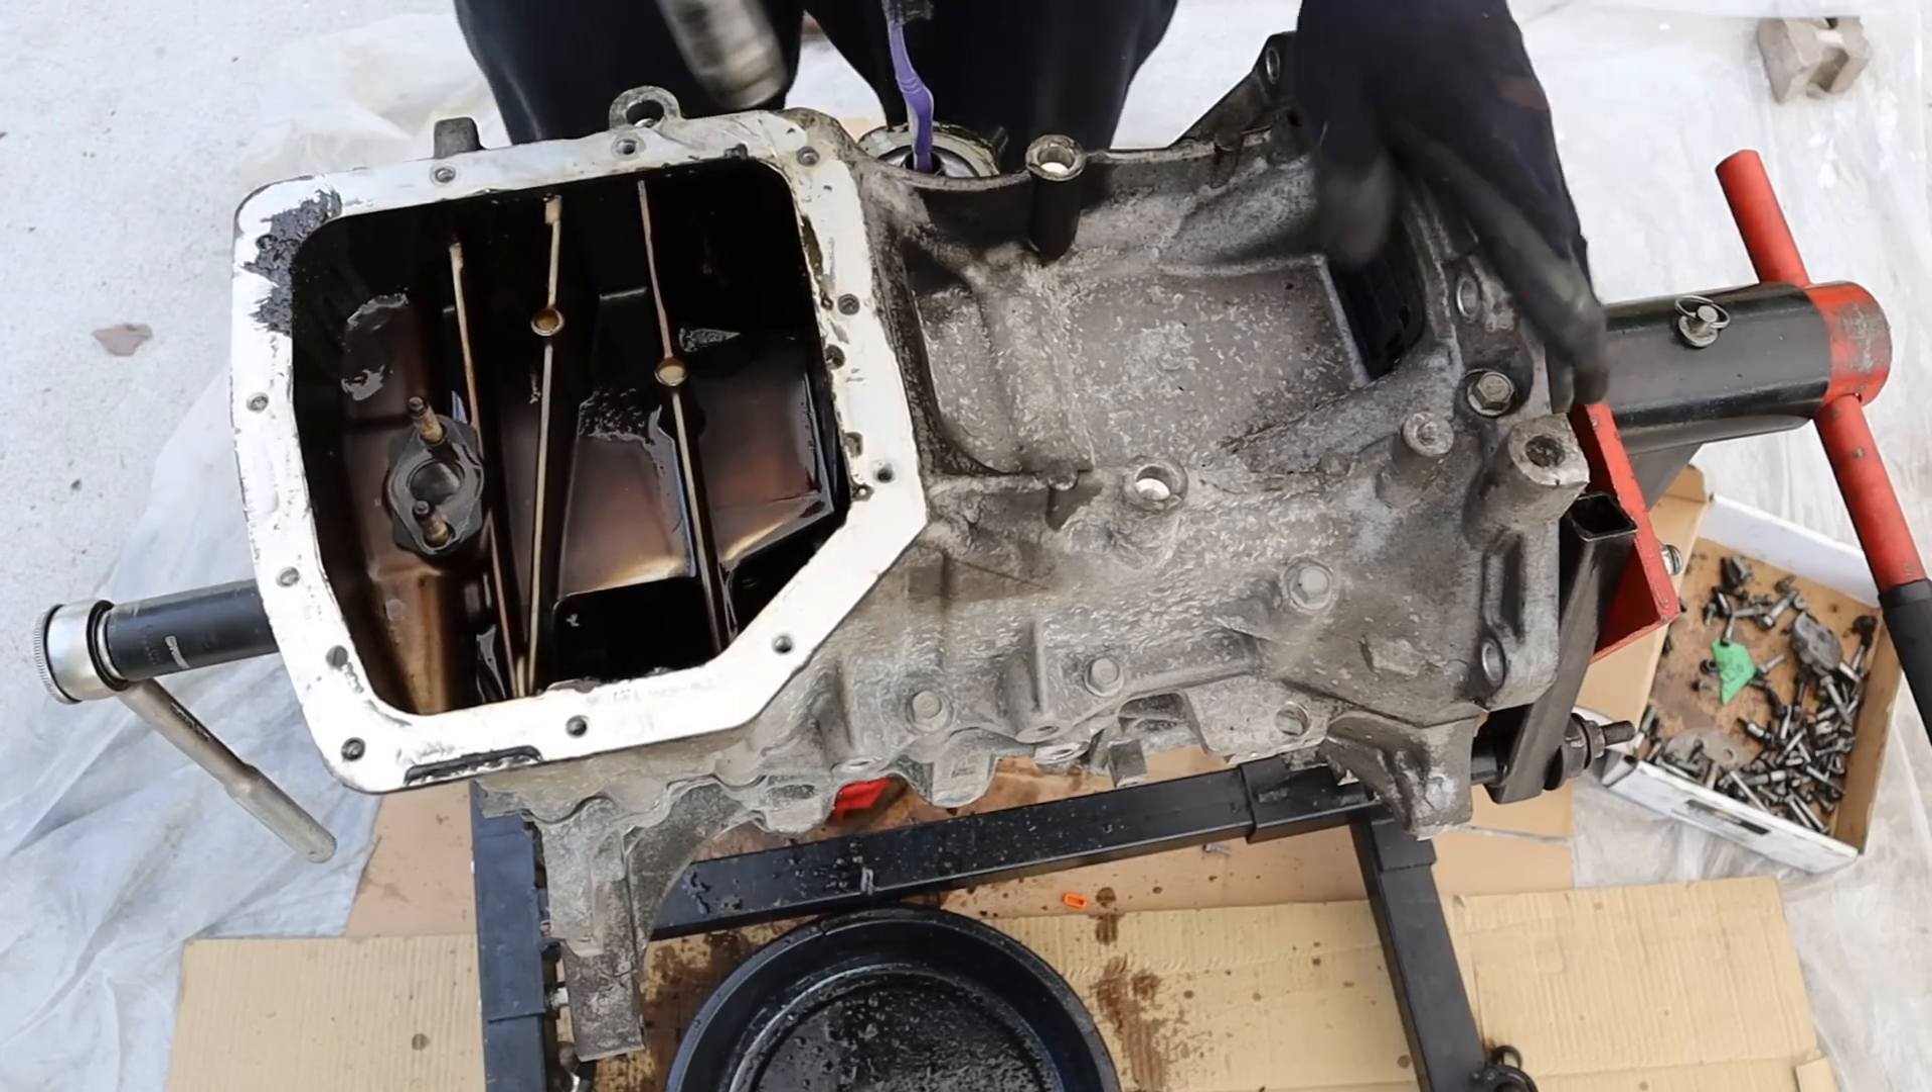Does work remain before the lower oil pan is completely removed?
No.